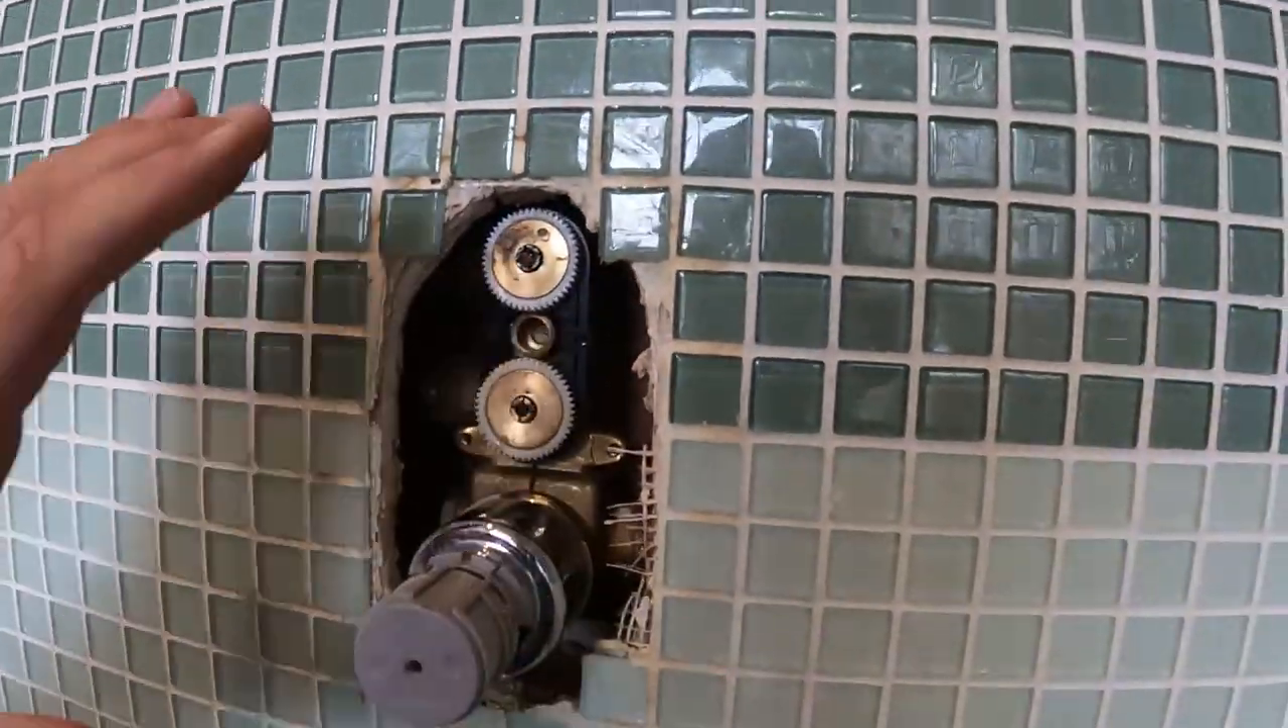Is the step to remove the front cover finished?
Yes.